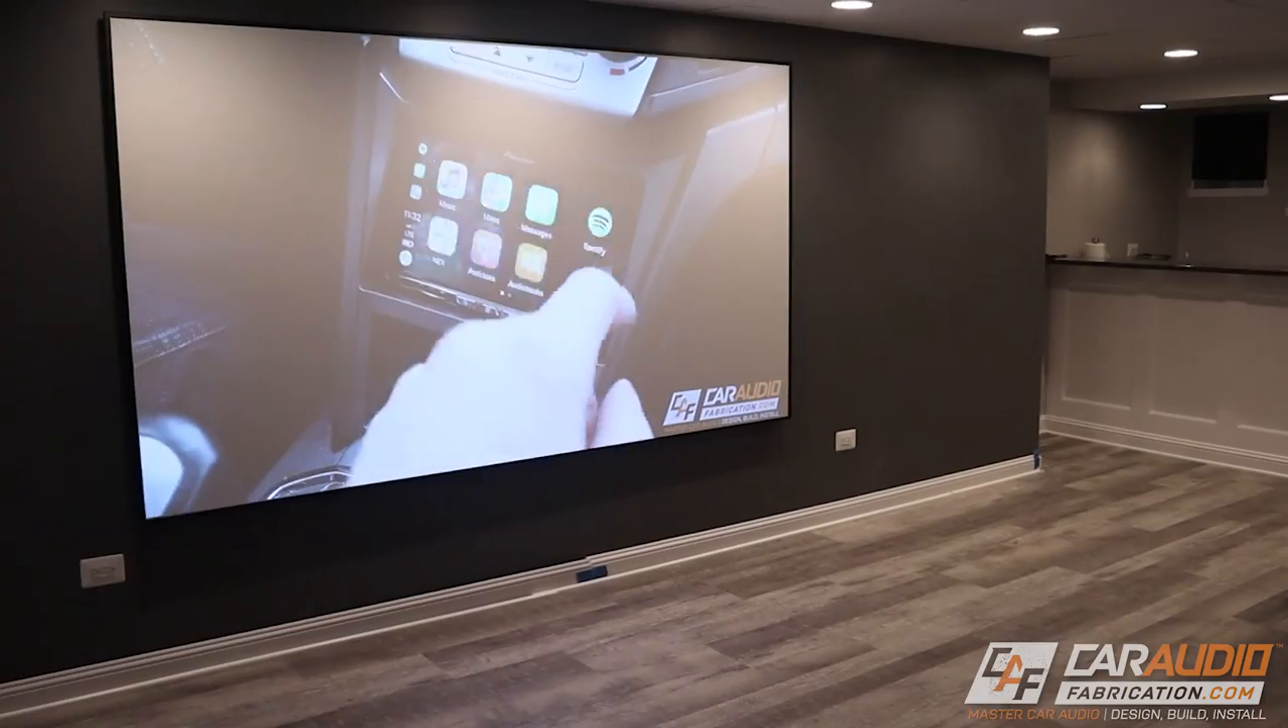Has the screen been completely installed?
Yes.